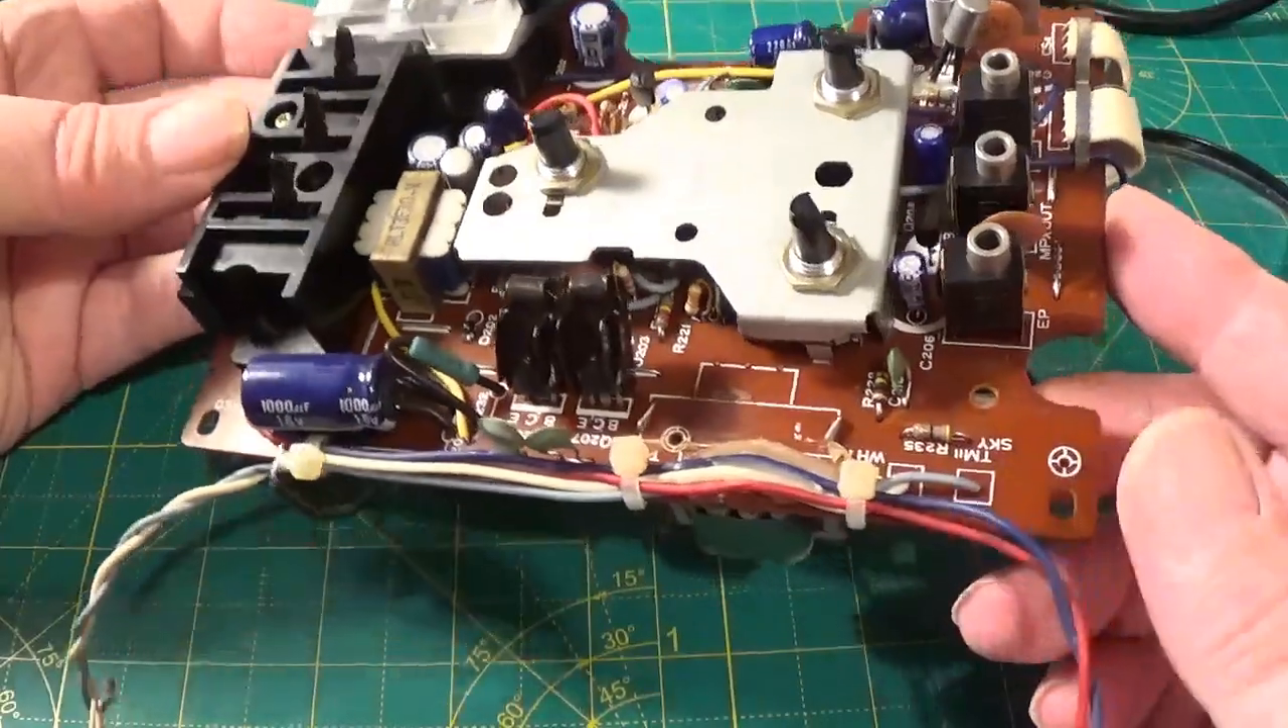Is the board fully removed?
Yes.